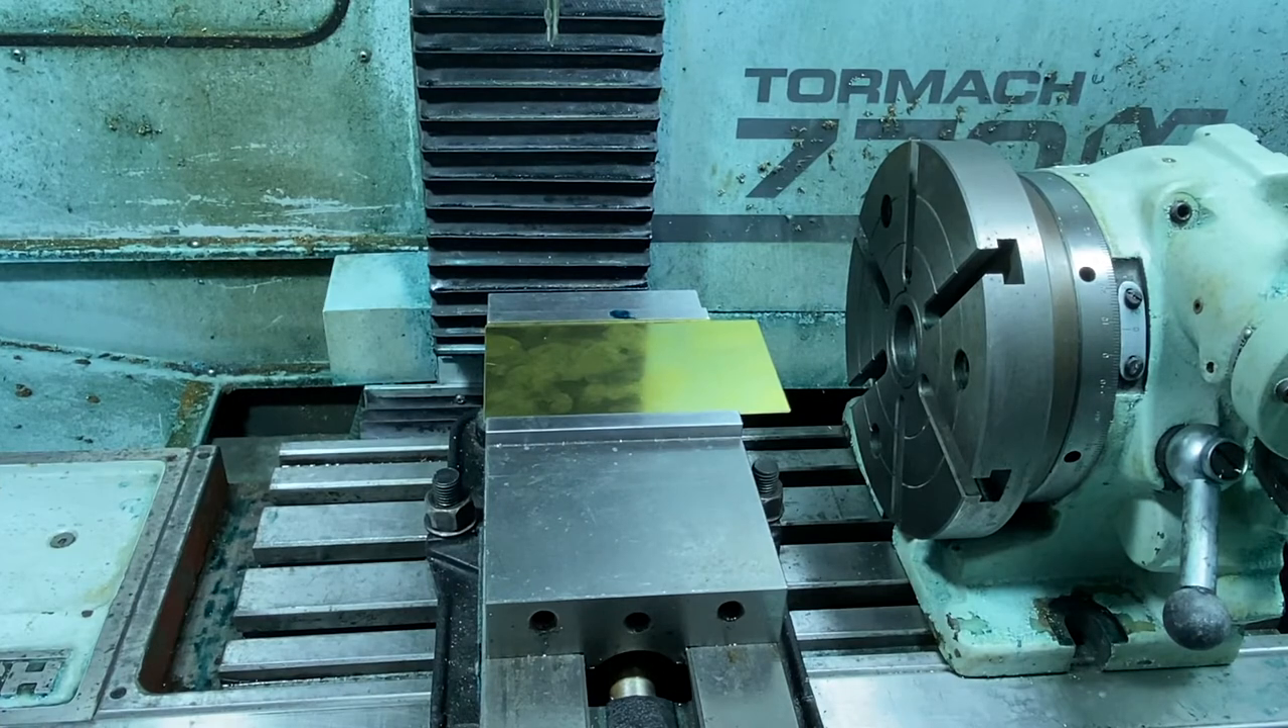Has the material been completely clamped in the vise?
Yes.